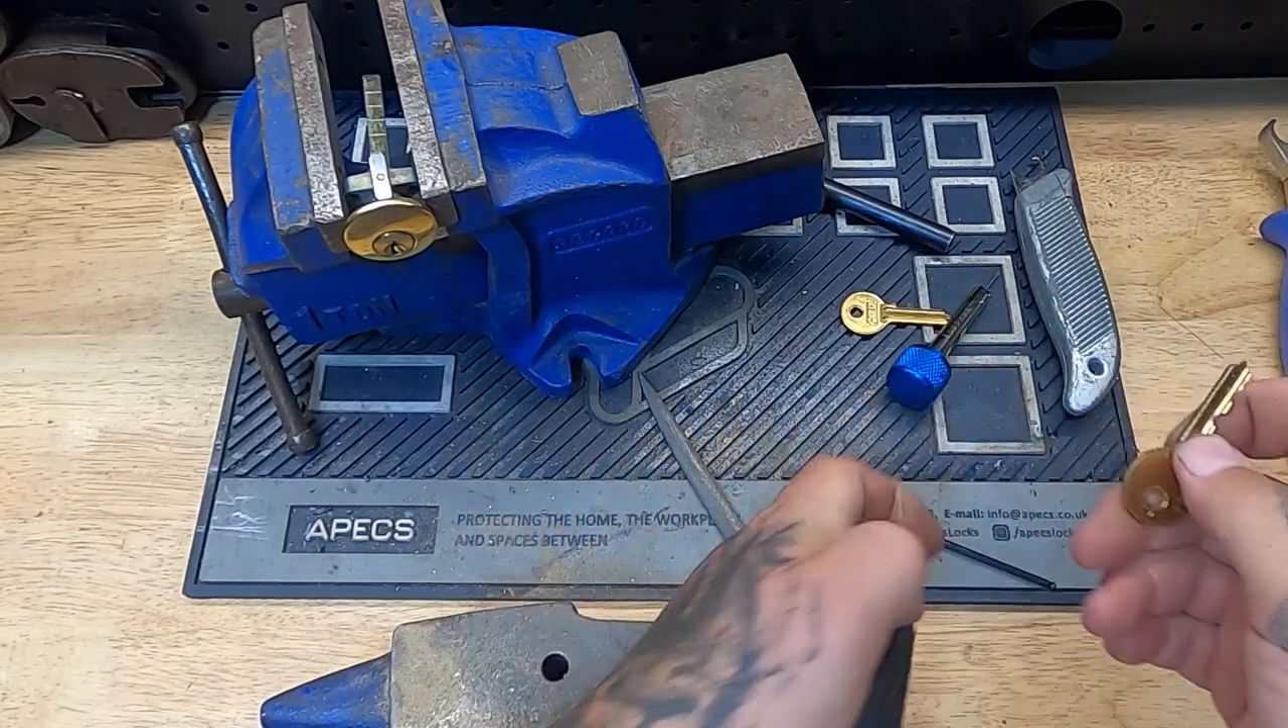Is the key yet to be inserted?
Yes.